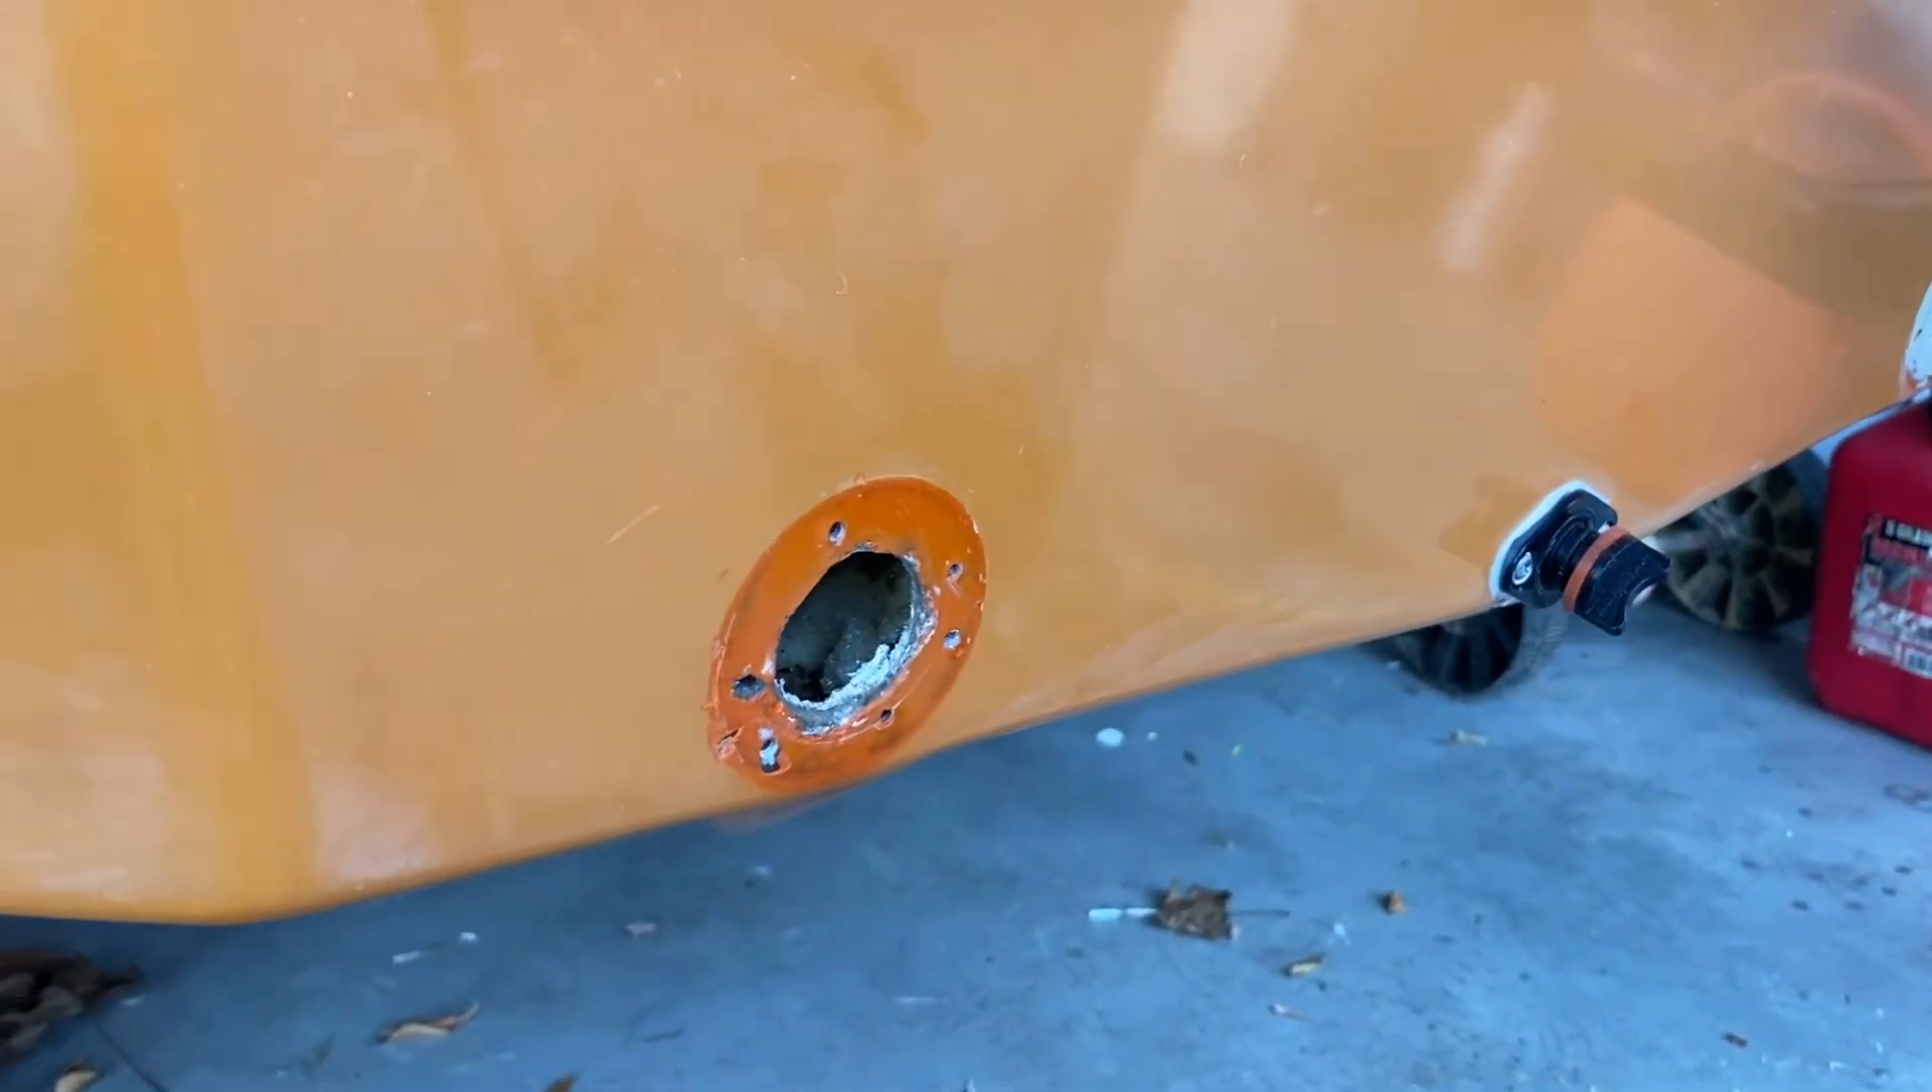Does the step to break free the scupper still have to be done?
No.